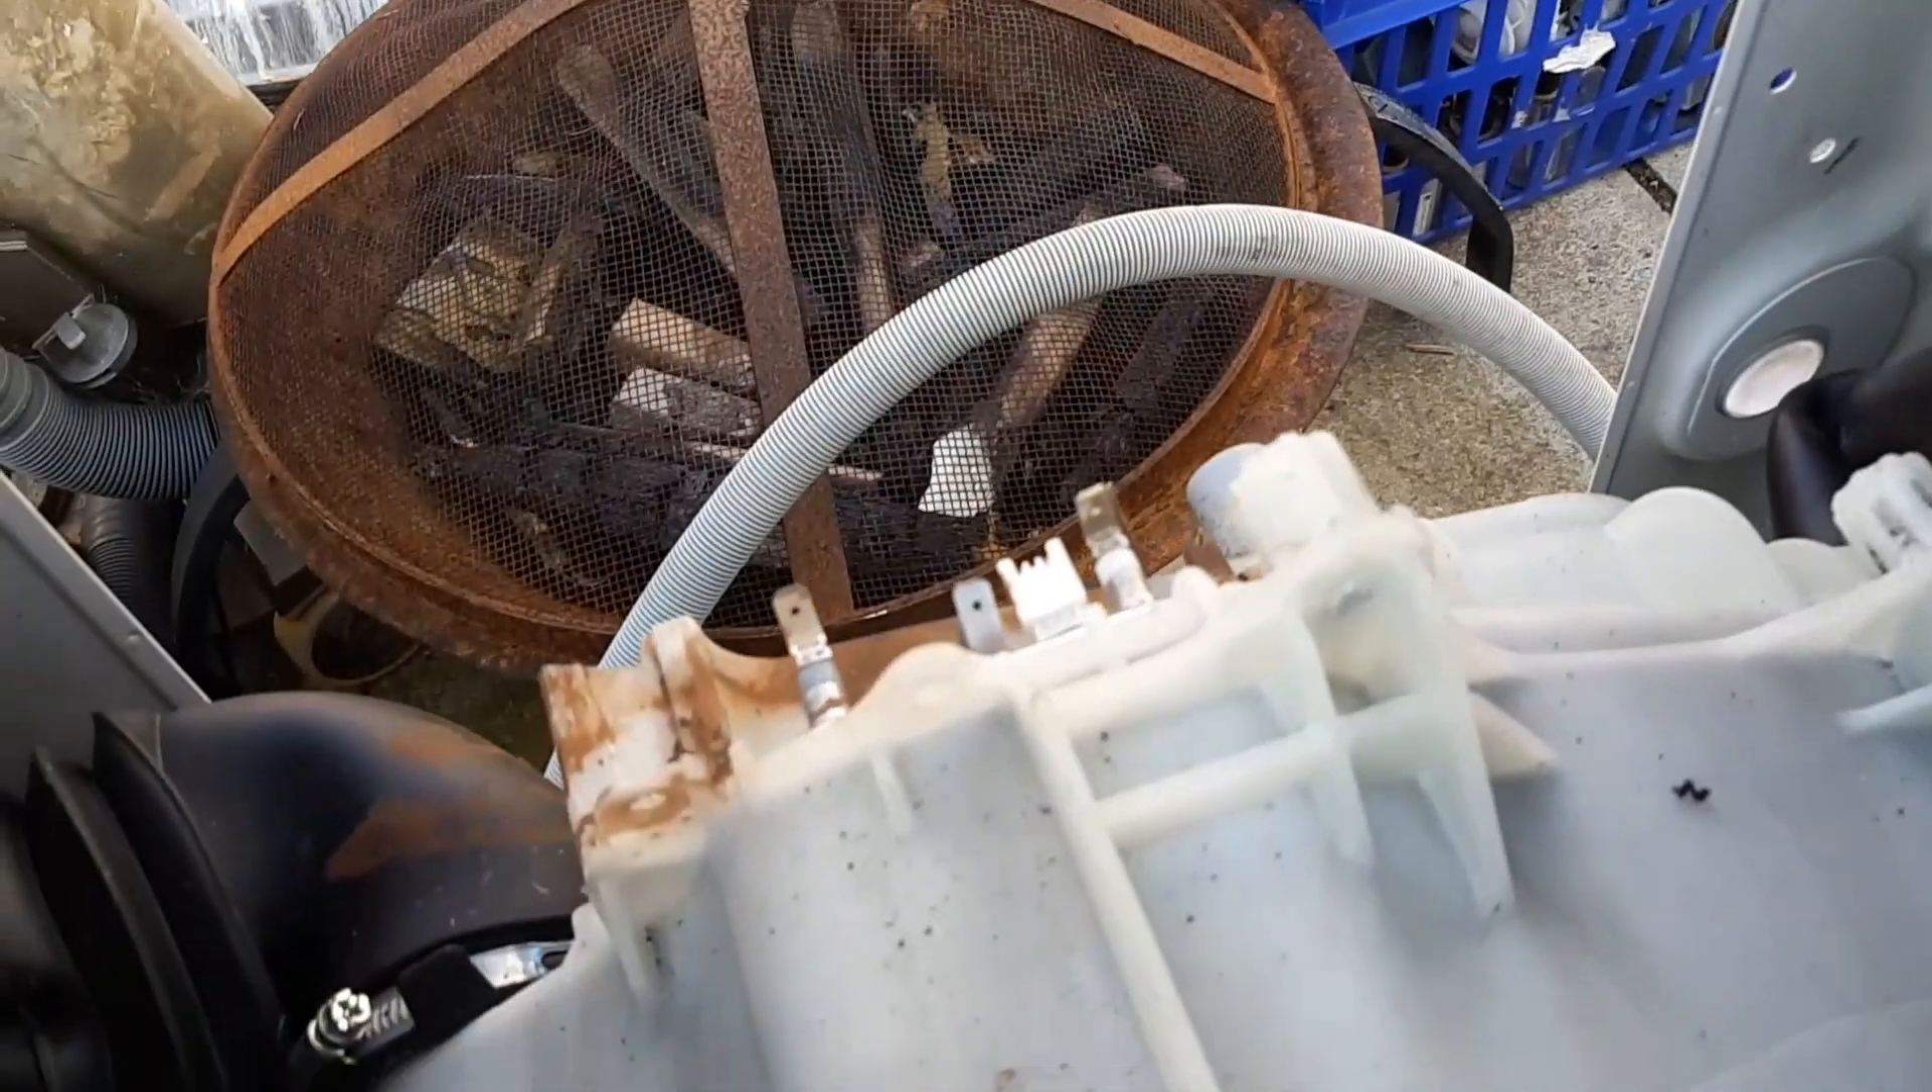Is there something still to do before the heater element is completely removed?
Yes.